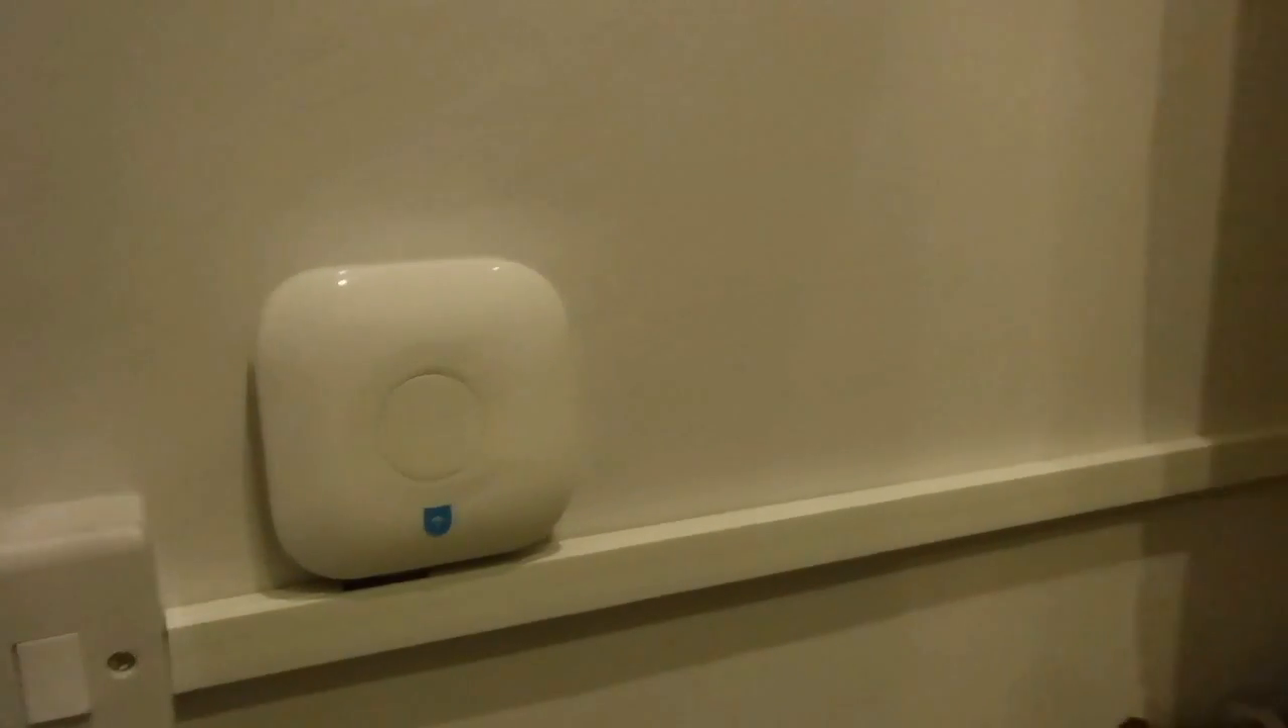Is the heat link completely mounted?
Yes.